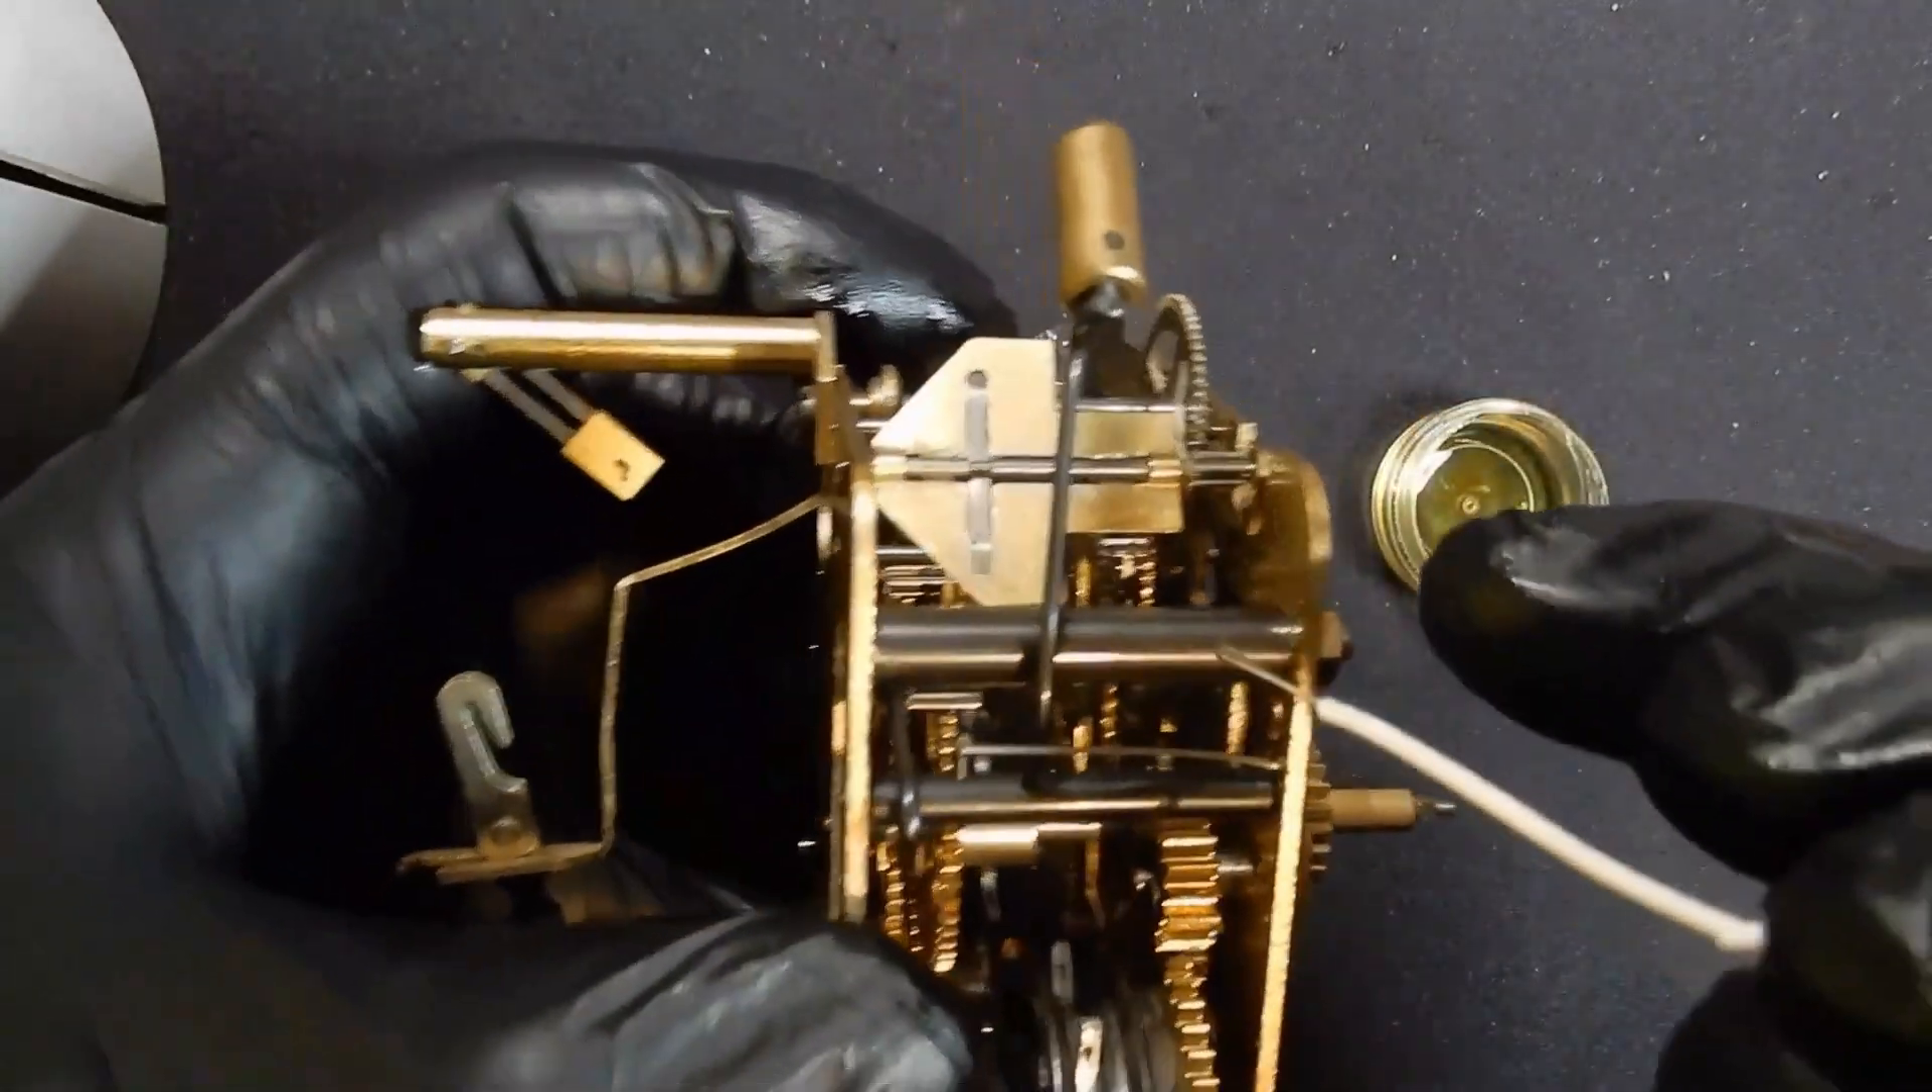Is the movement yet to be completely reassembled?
No.